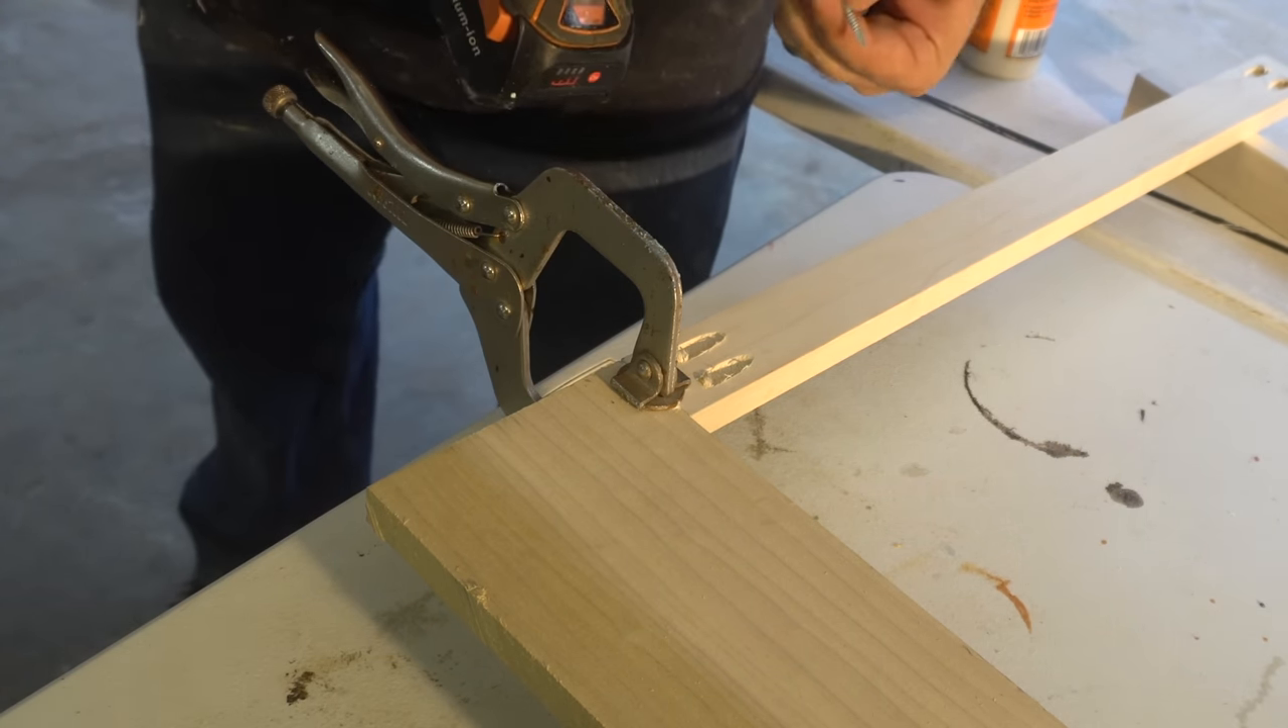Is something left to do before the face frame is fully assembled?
Yes.